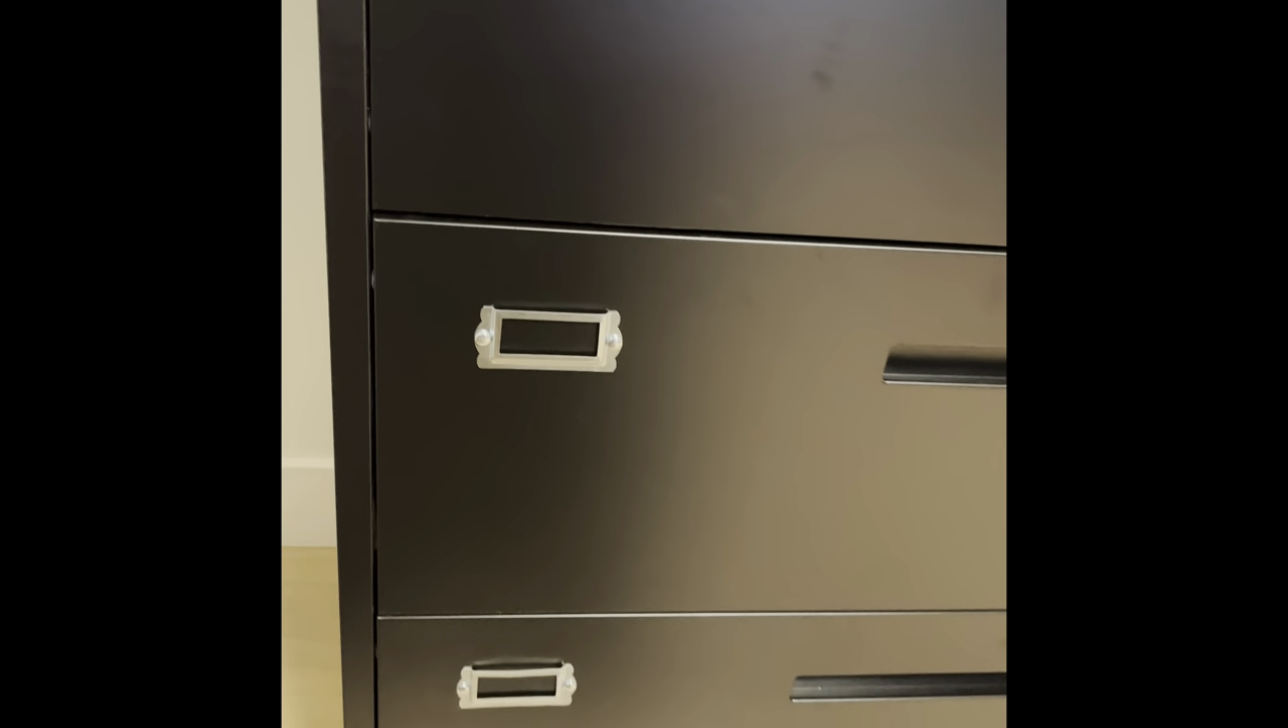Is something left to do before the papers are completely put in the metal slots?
Yes.